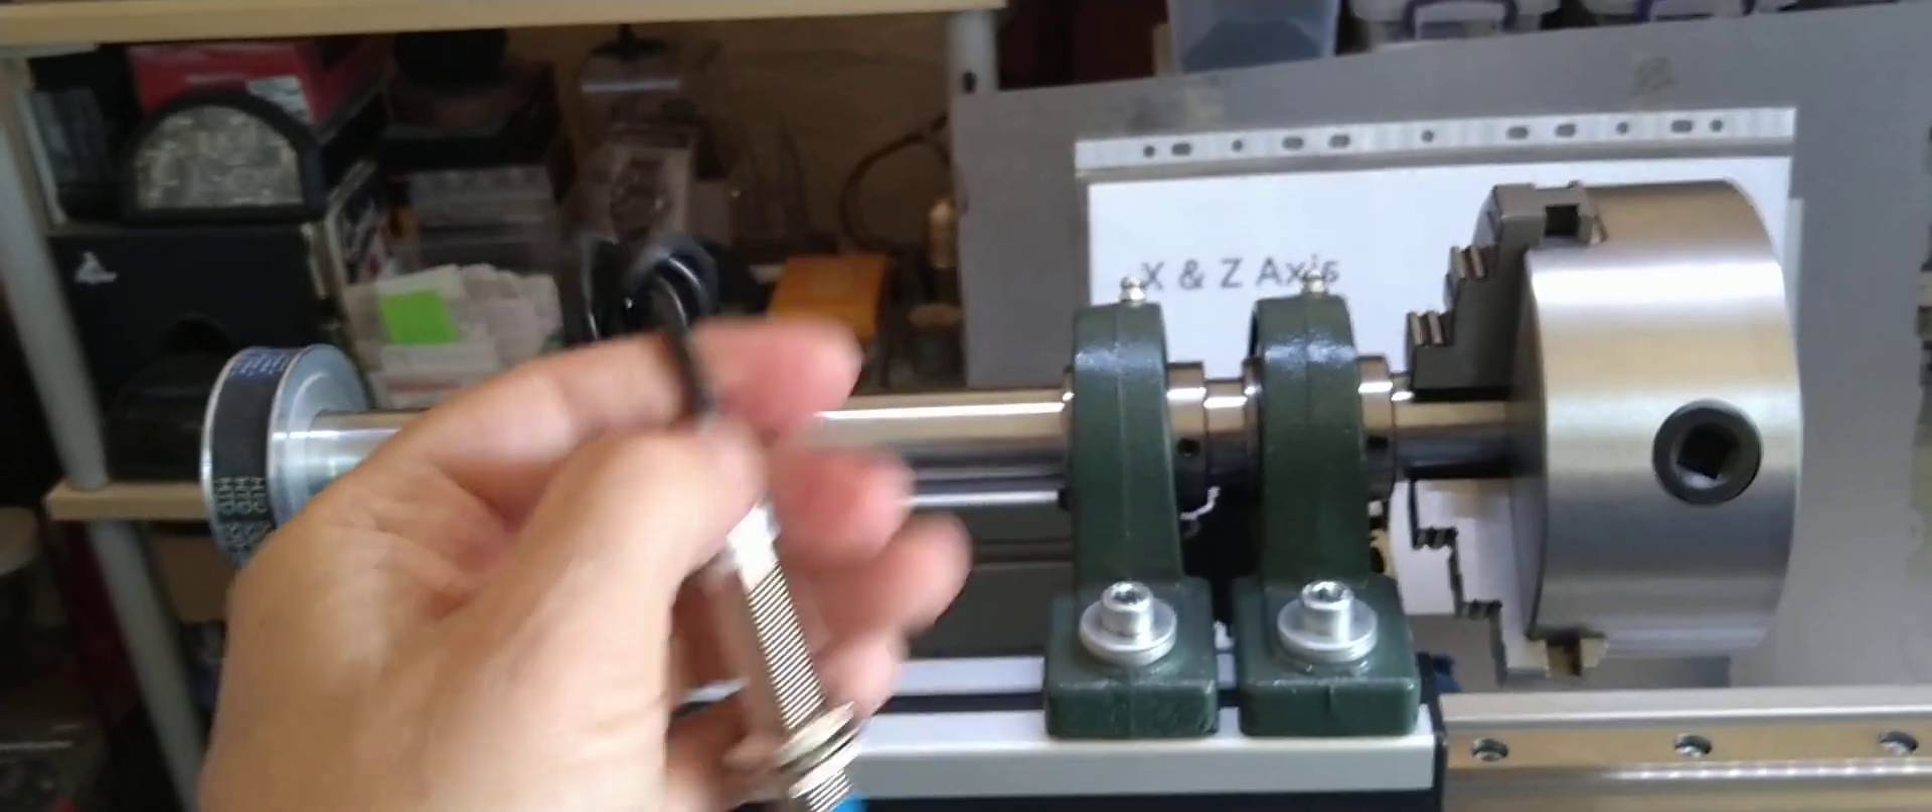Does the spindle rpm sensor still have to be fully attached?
Yes.